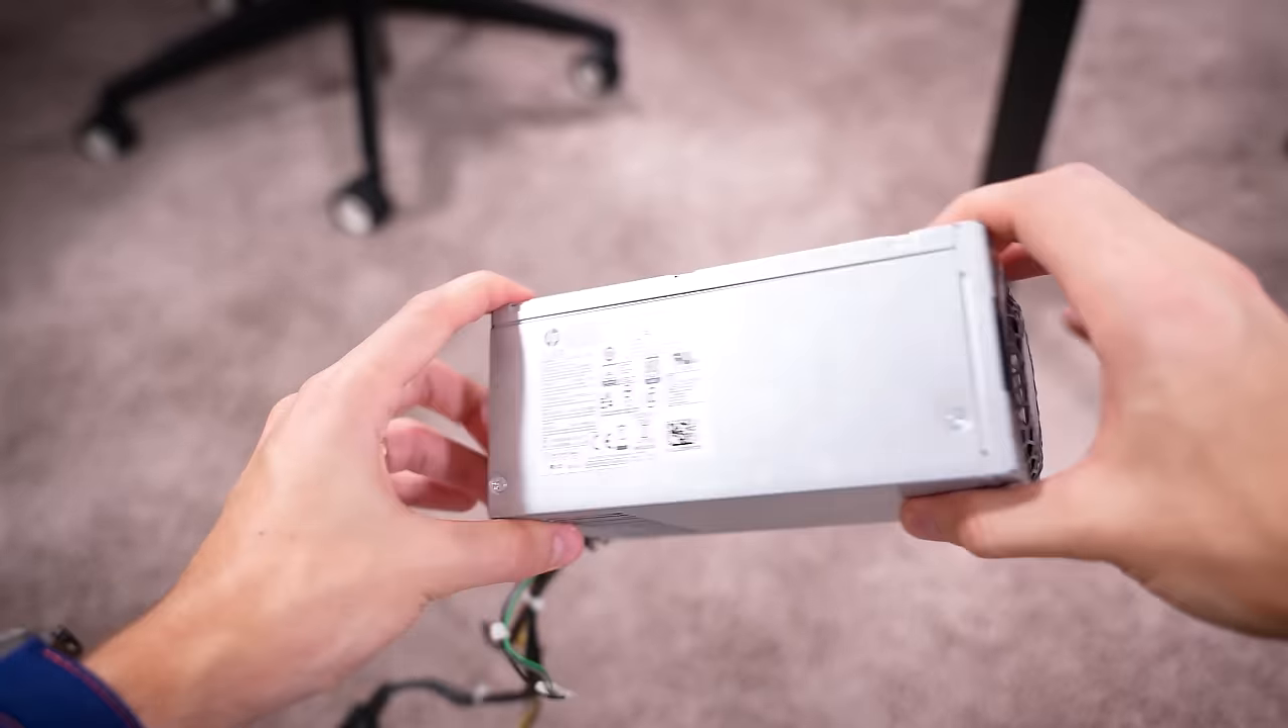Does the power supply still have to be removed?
No.